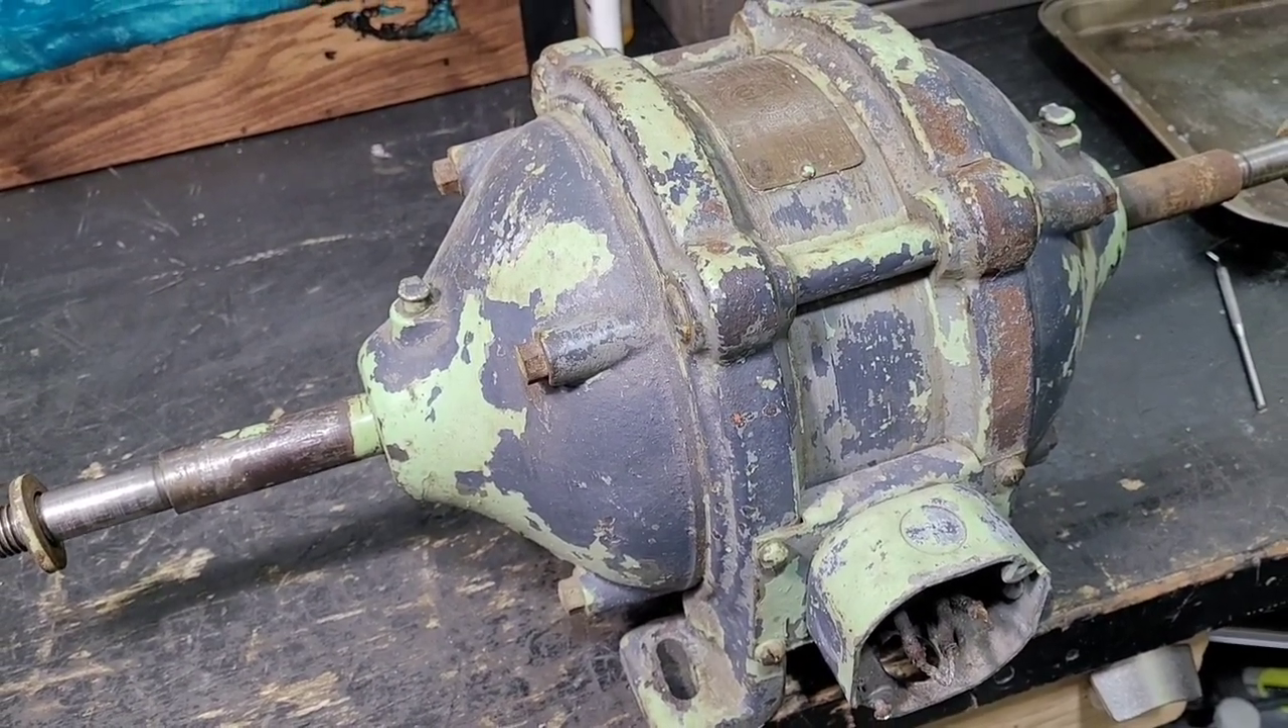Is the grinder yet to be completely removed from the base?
No.